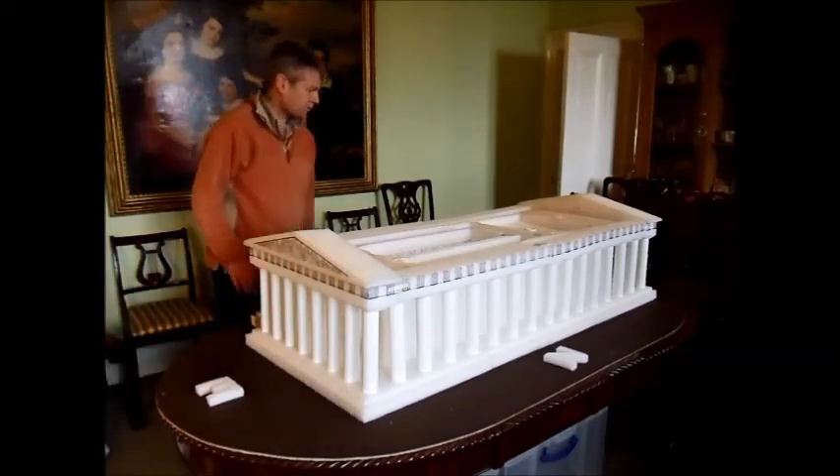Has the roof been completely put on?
No.